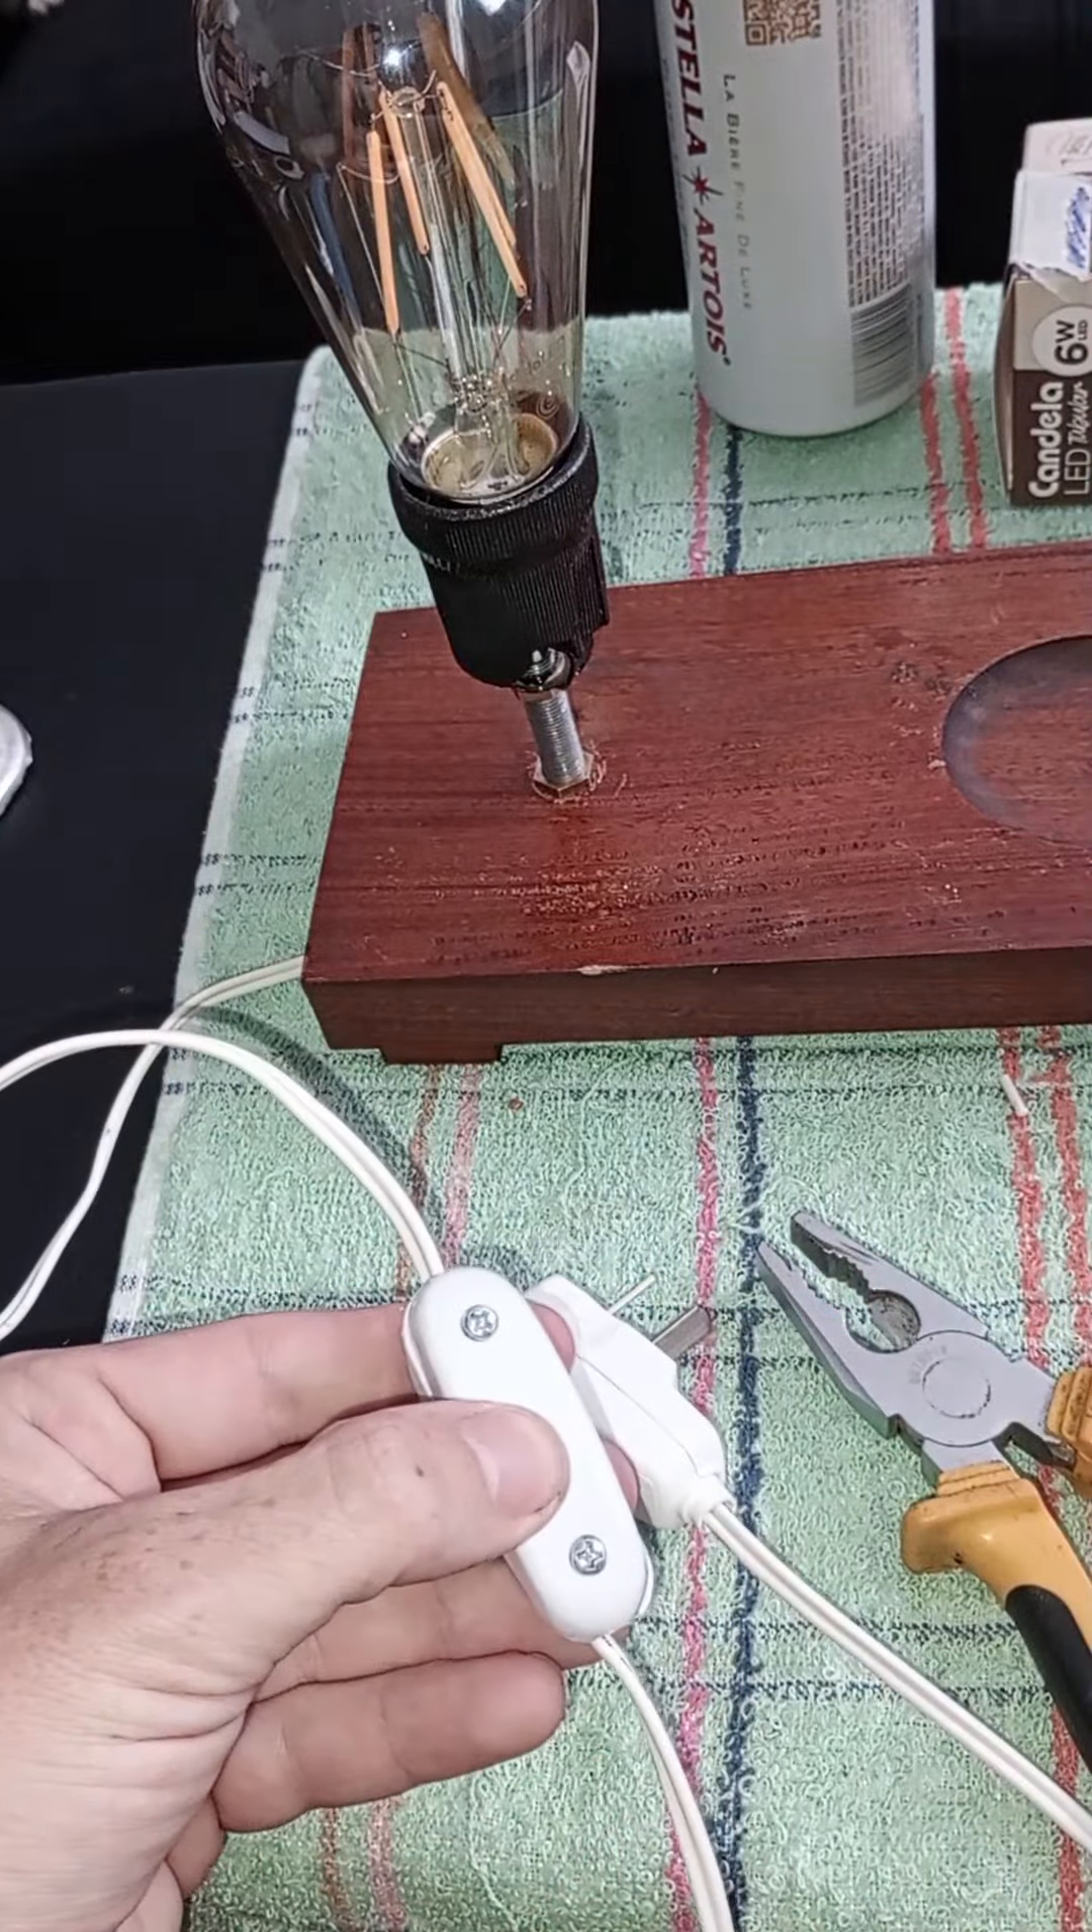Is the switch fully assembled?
Yes.